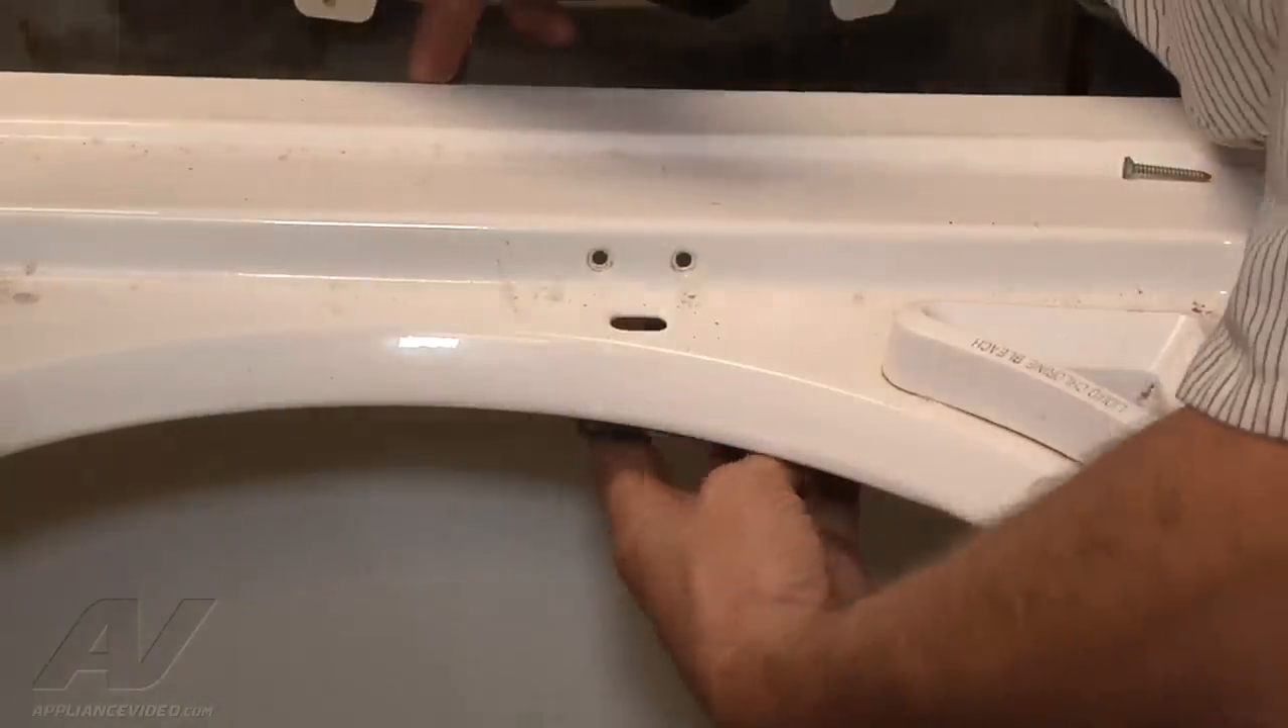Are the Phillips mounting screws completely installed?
No.